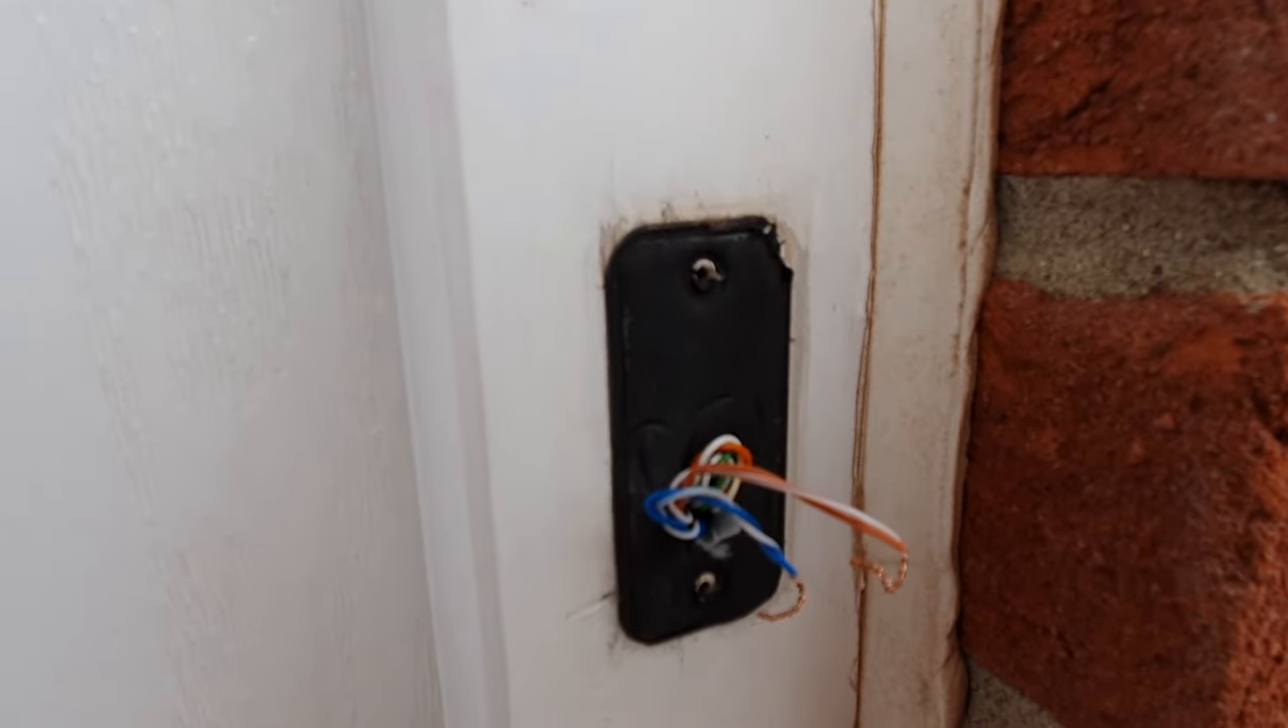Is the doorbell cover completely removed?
Yes.